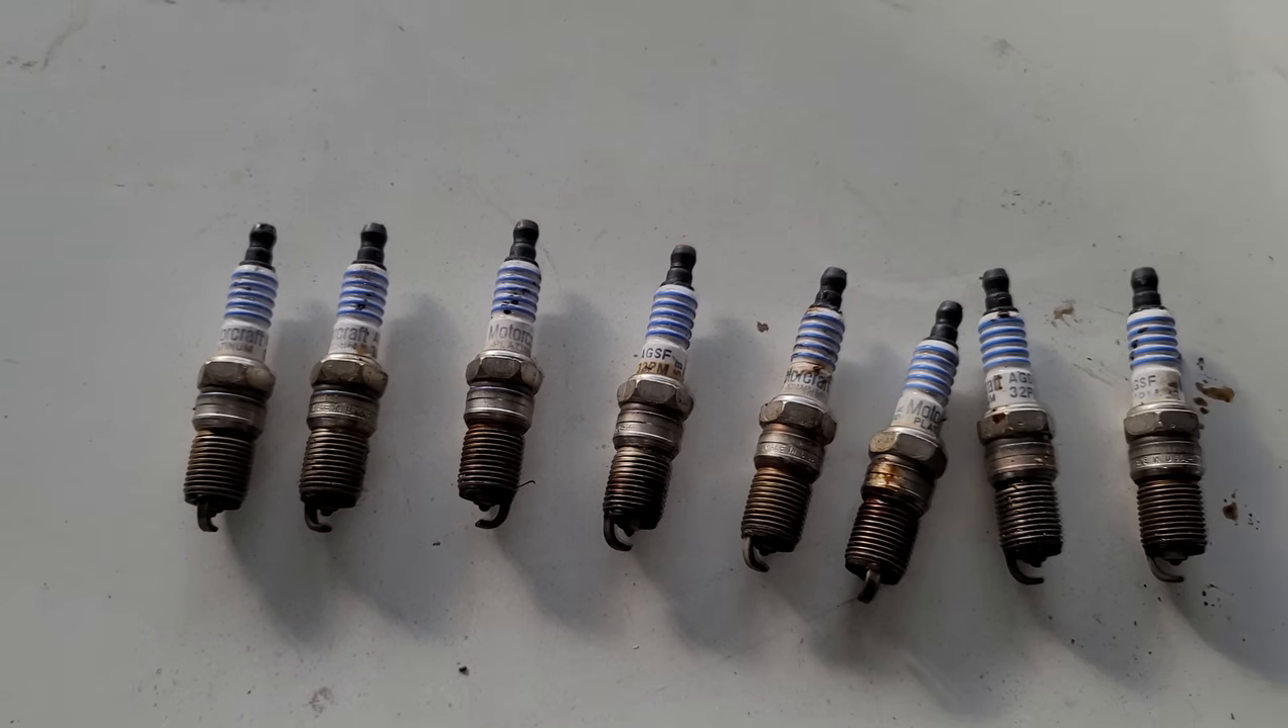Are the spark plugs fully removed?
Yes.